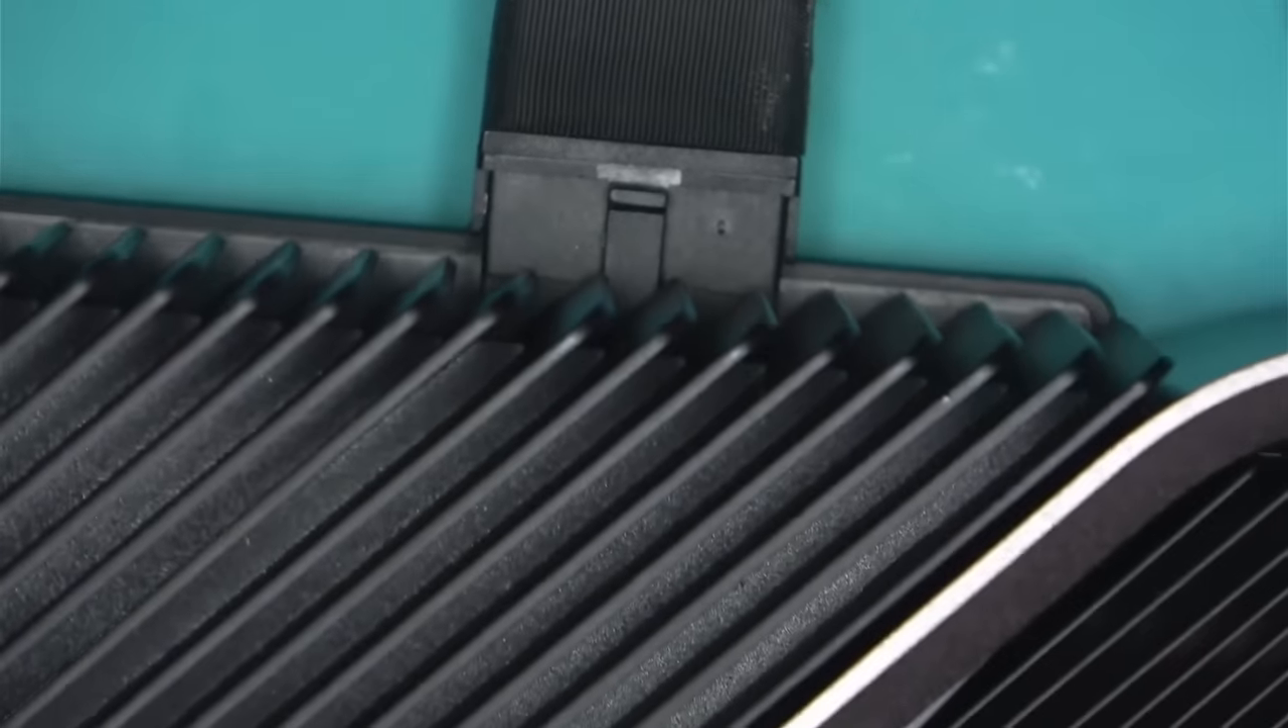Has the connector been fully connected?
Yes.